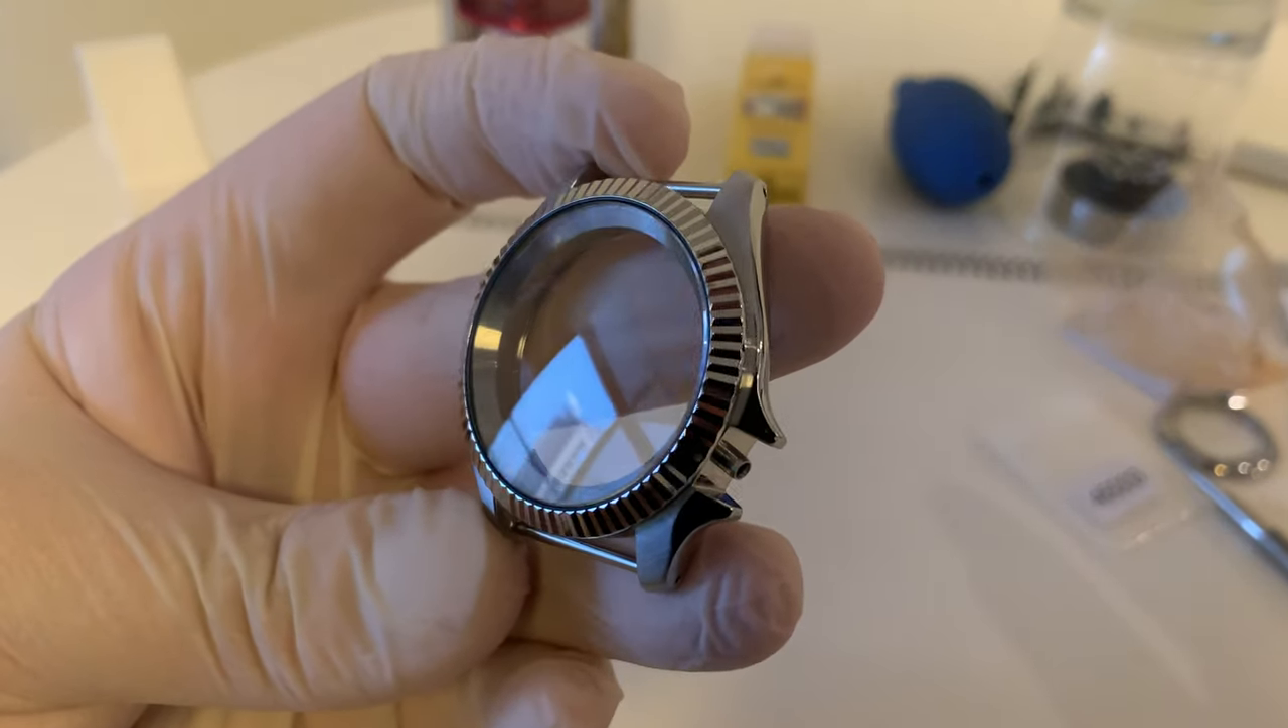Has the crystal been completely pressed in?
Yes.